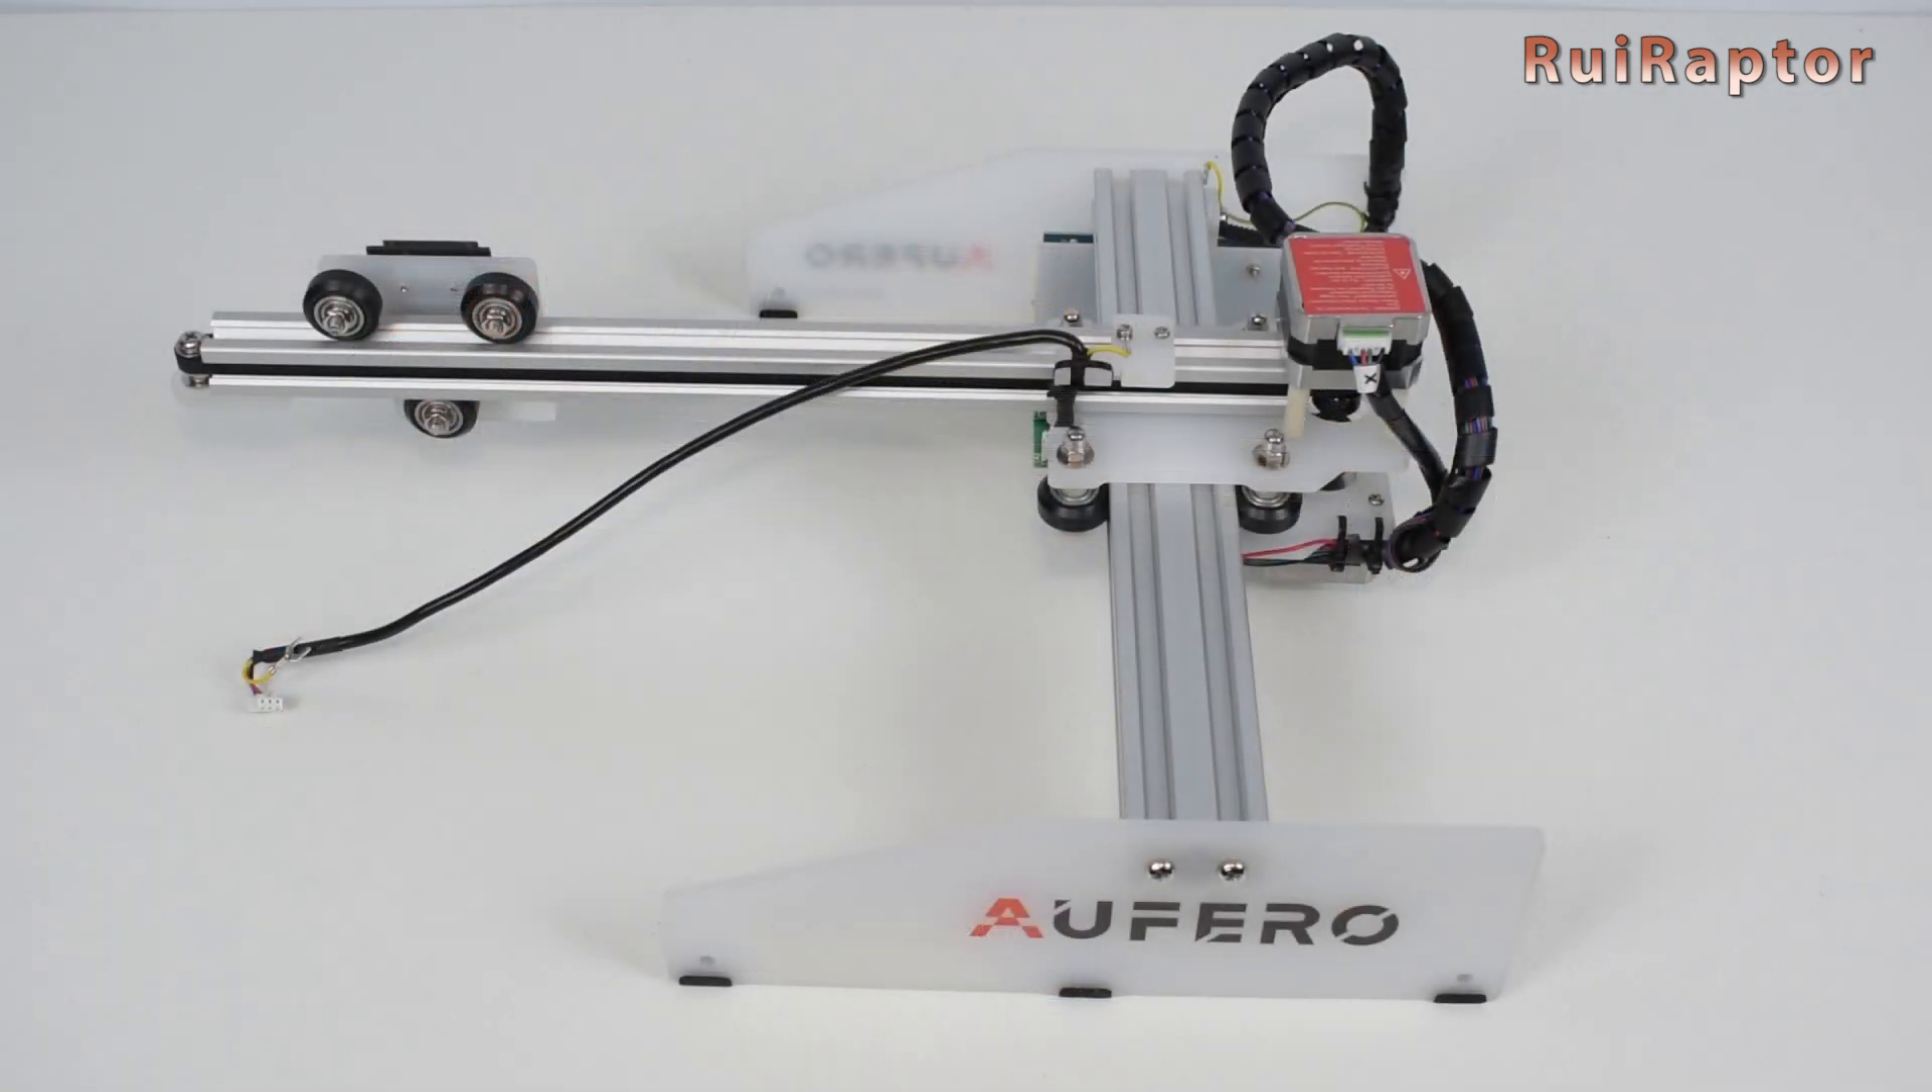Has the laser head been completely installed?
No.